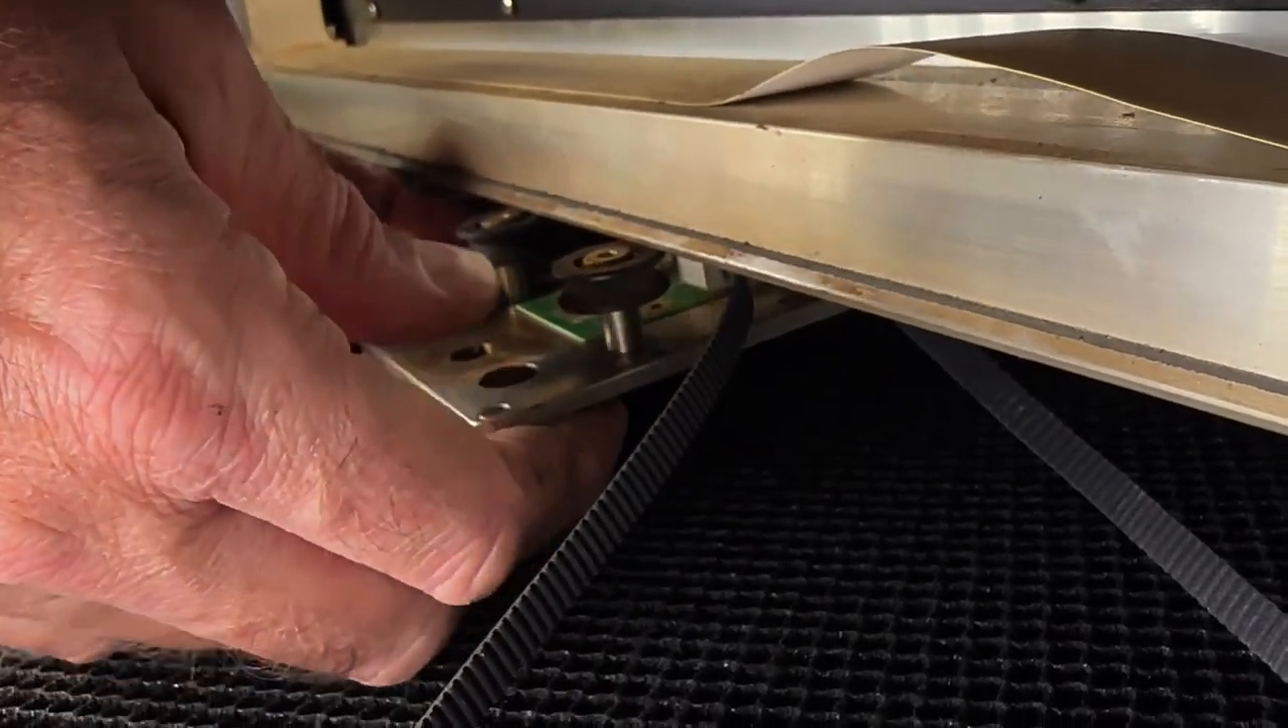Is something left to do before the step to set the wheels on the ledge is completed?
Yes.